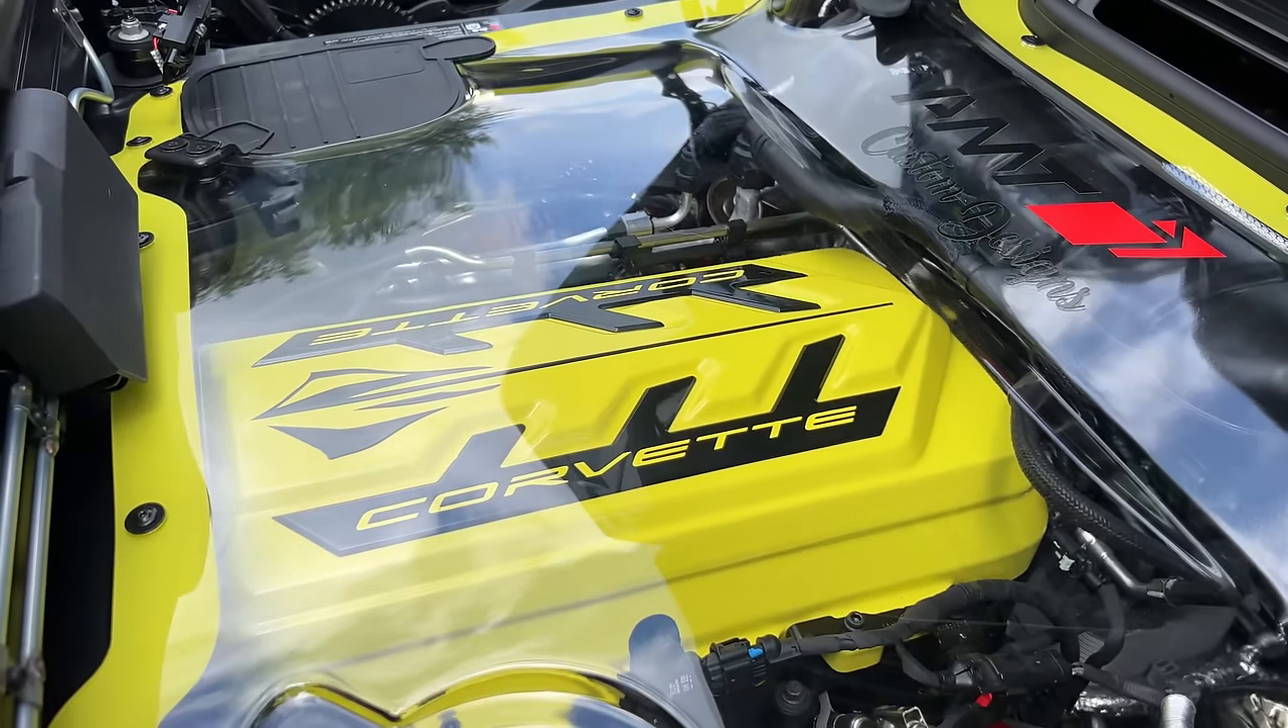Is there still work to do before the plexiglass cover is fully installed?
No.